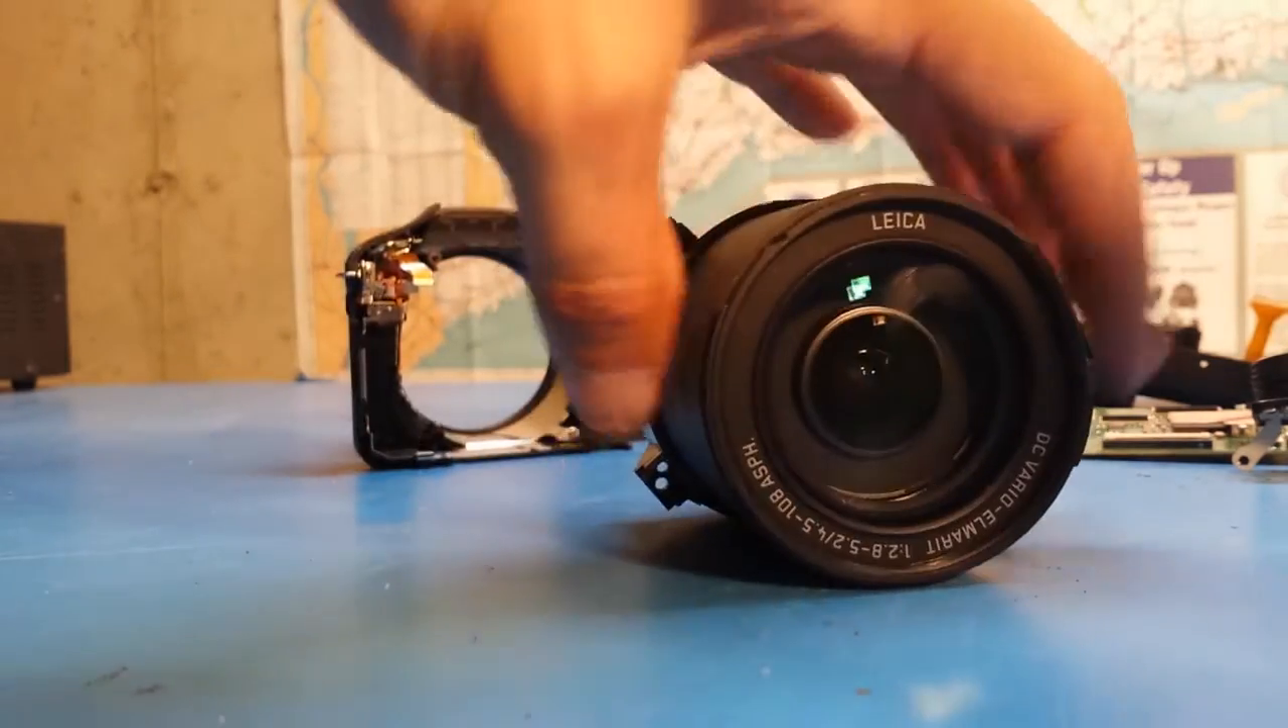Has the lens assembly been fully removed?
Yes.